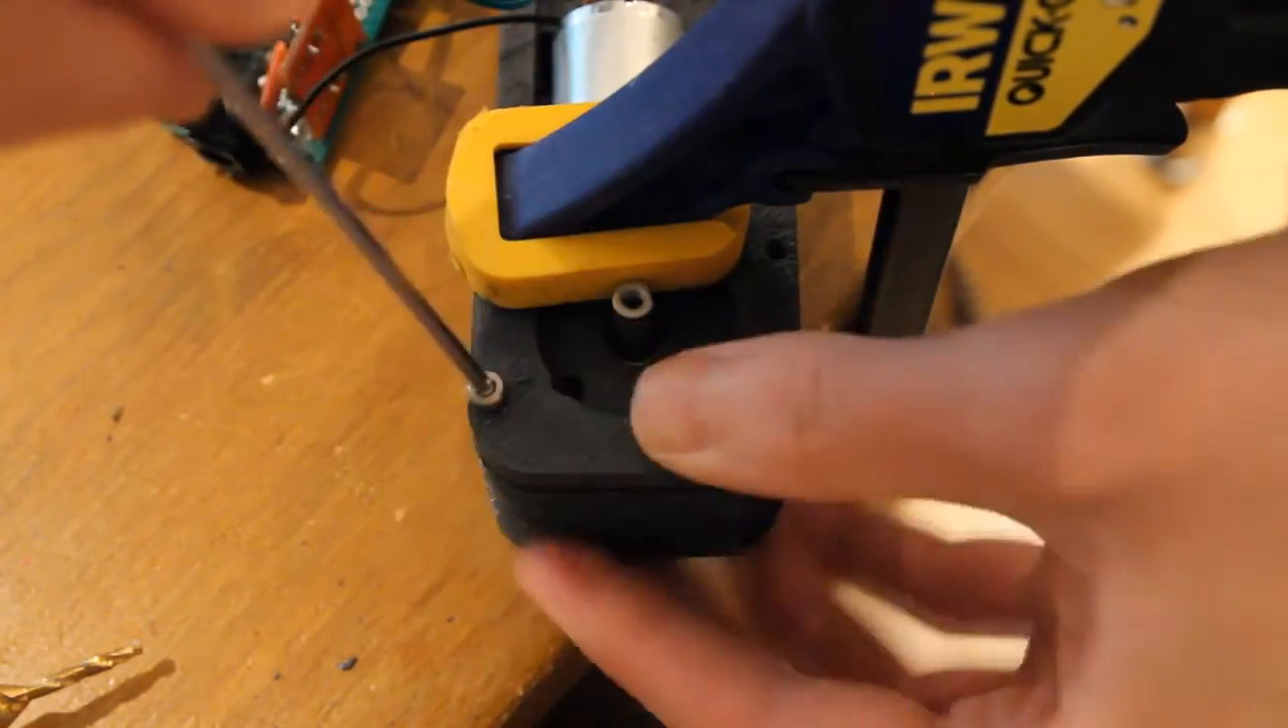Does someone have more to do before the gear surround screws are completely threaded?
Yes.